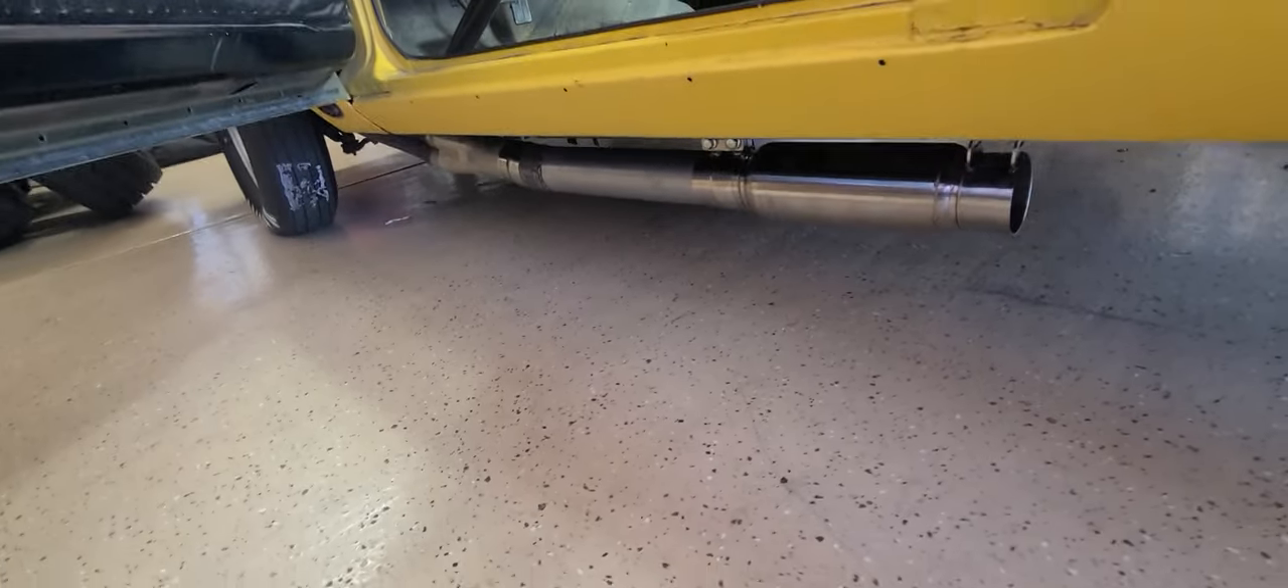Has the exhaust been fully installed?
Yes.